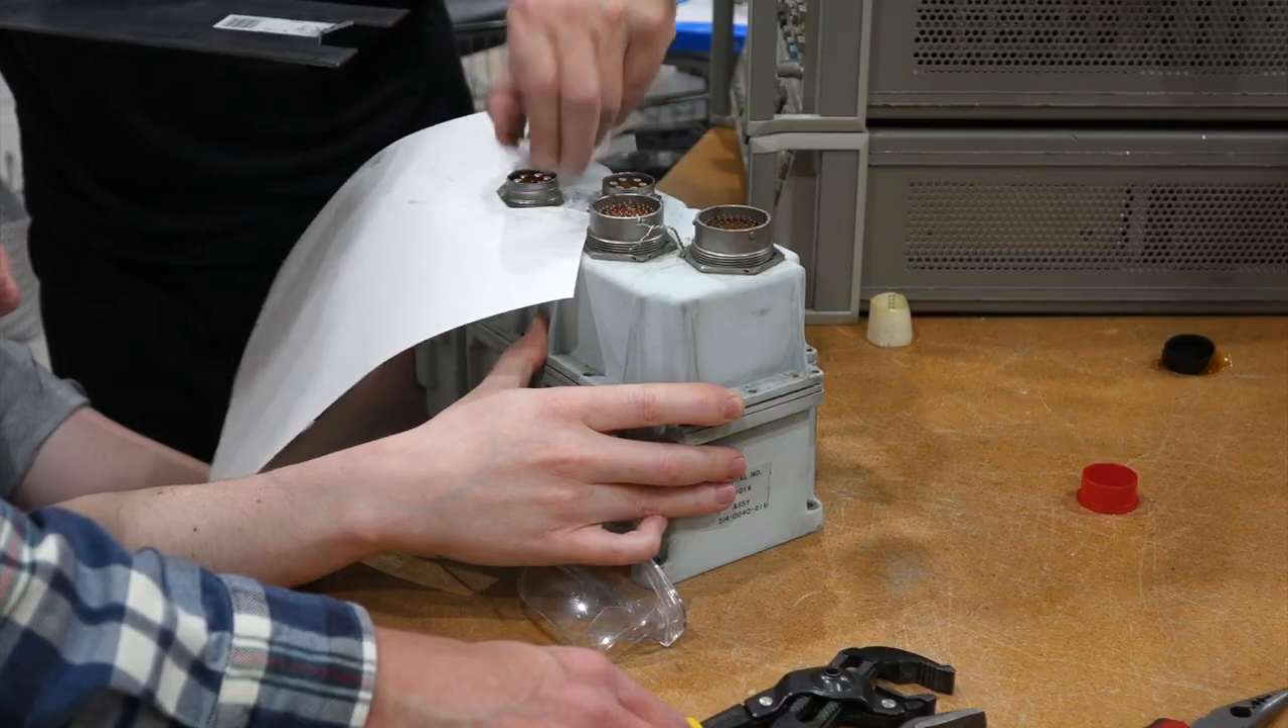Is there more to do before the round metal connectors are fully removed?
Yes.